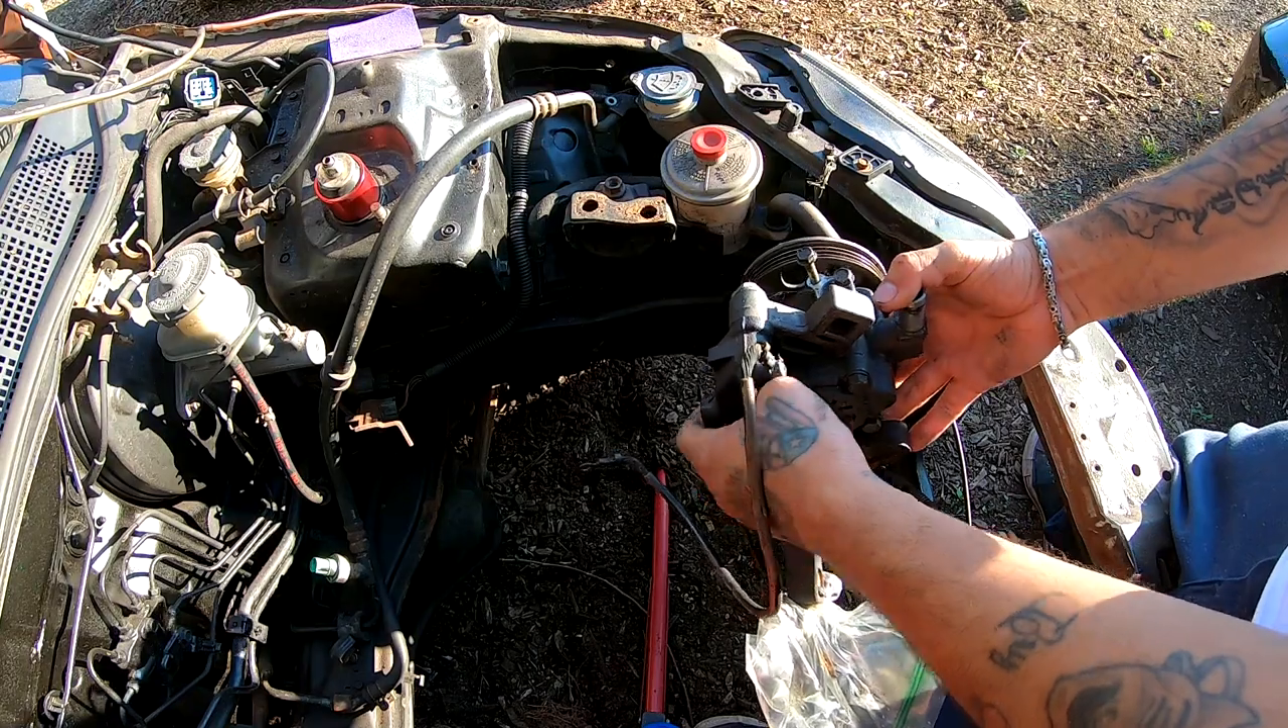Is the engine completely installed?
No.